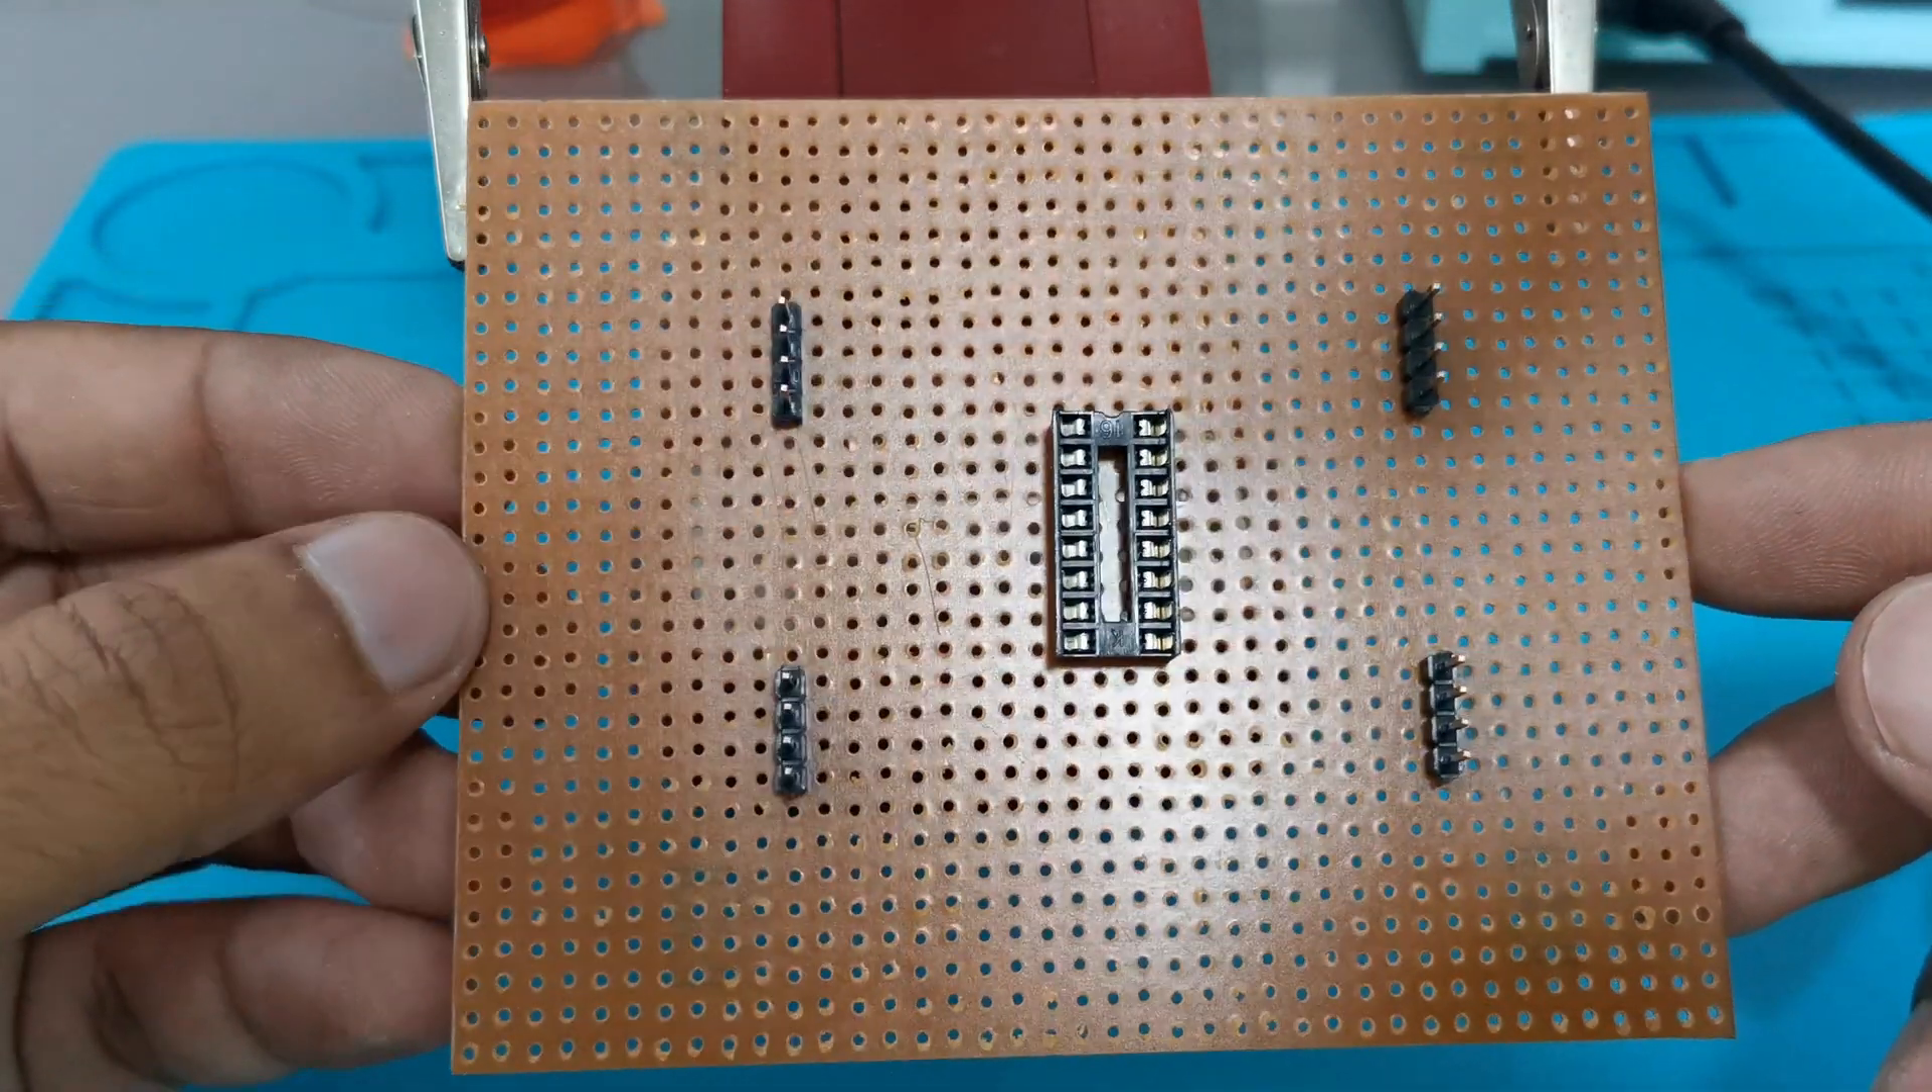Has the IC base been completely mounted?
Yes.